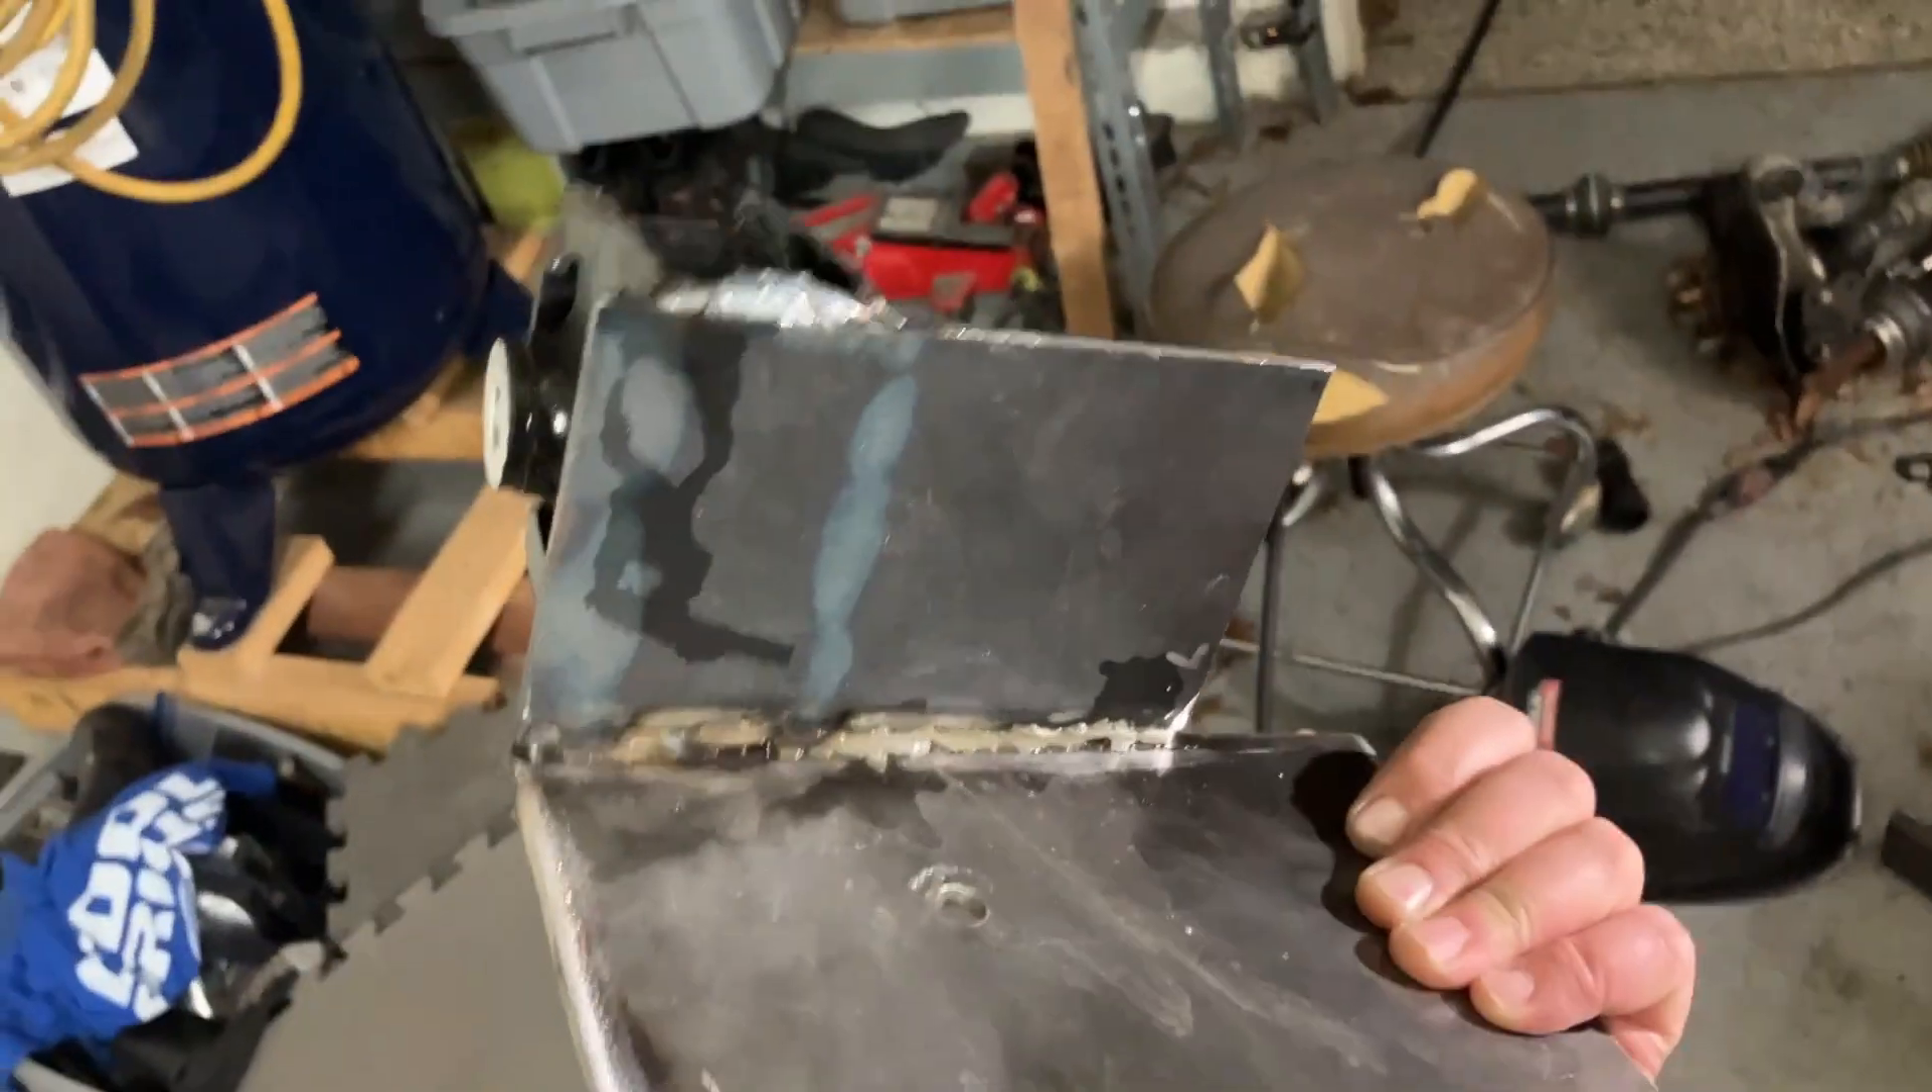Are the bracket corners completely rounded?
No.